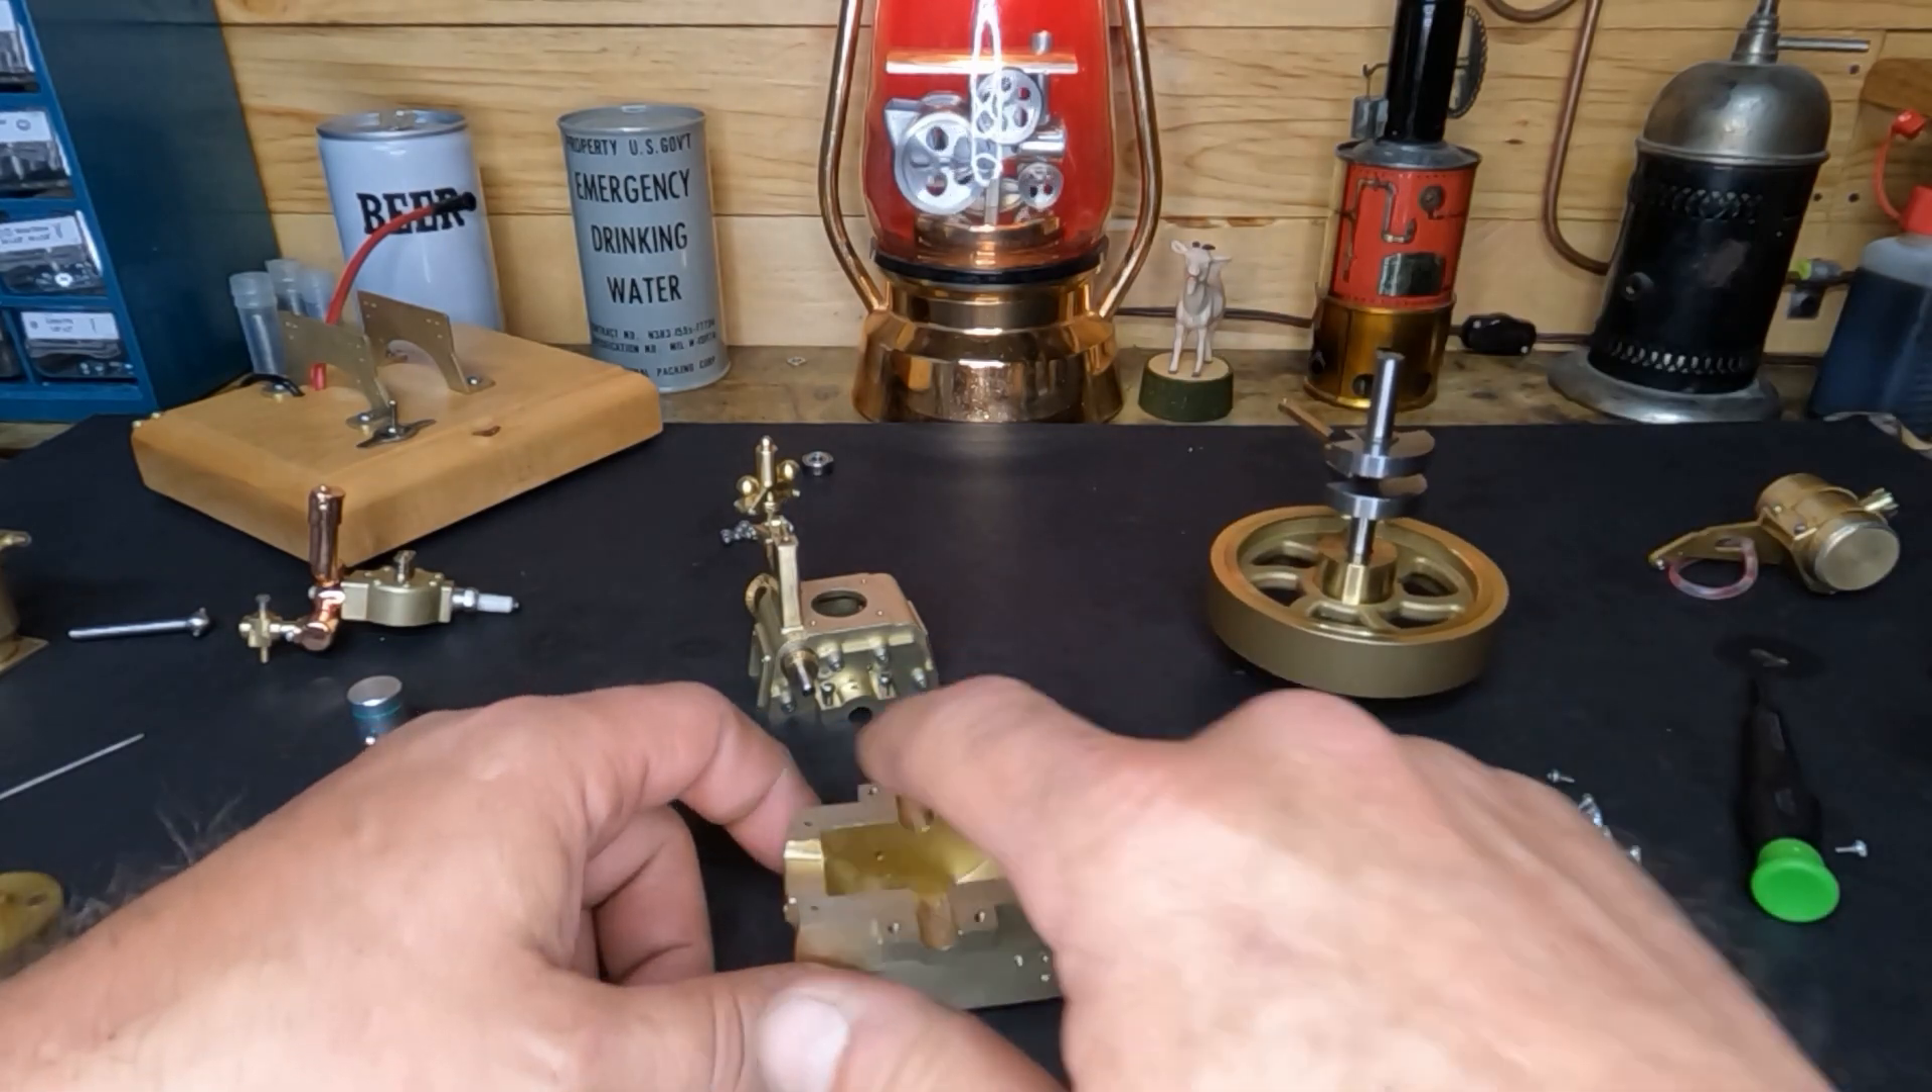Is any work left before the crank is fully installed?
Yes.